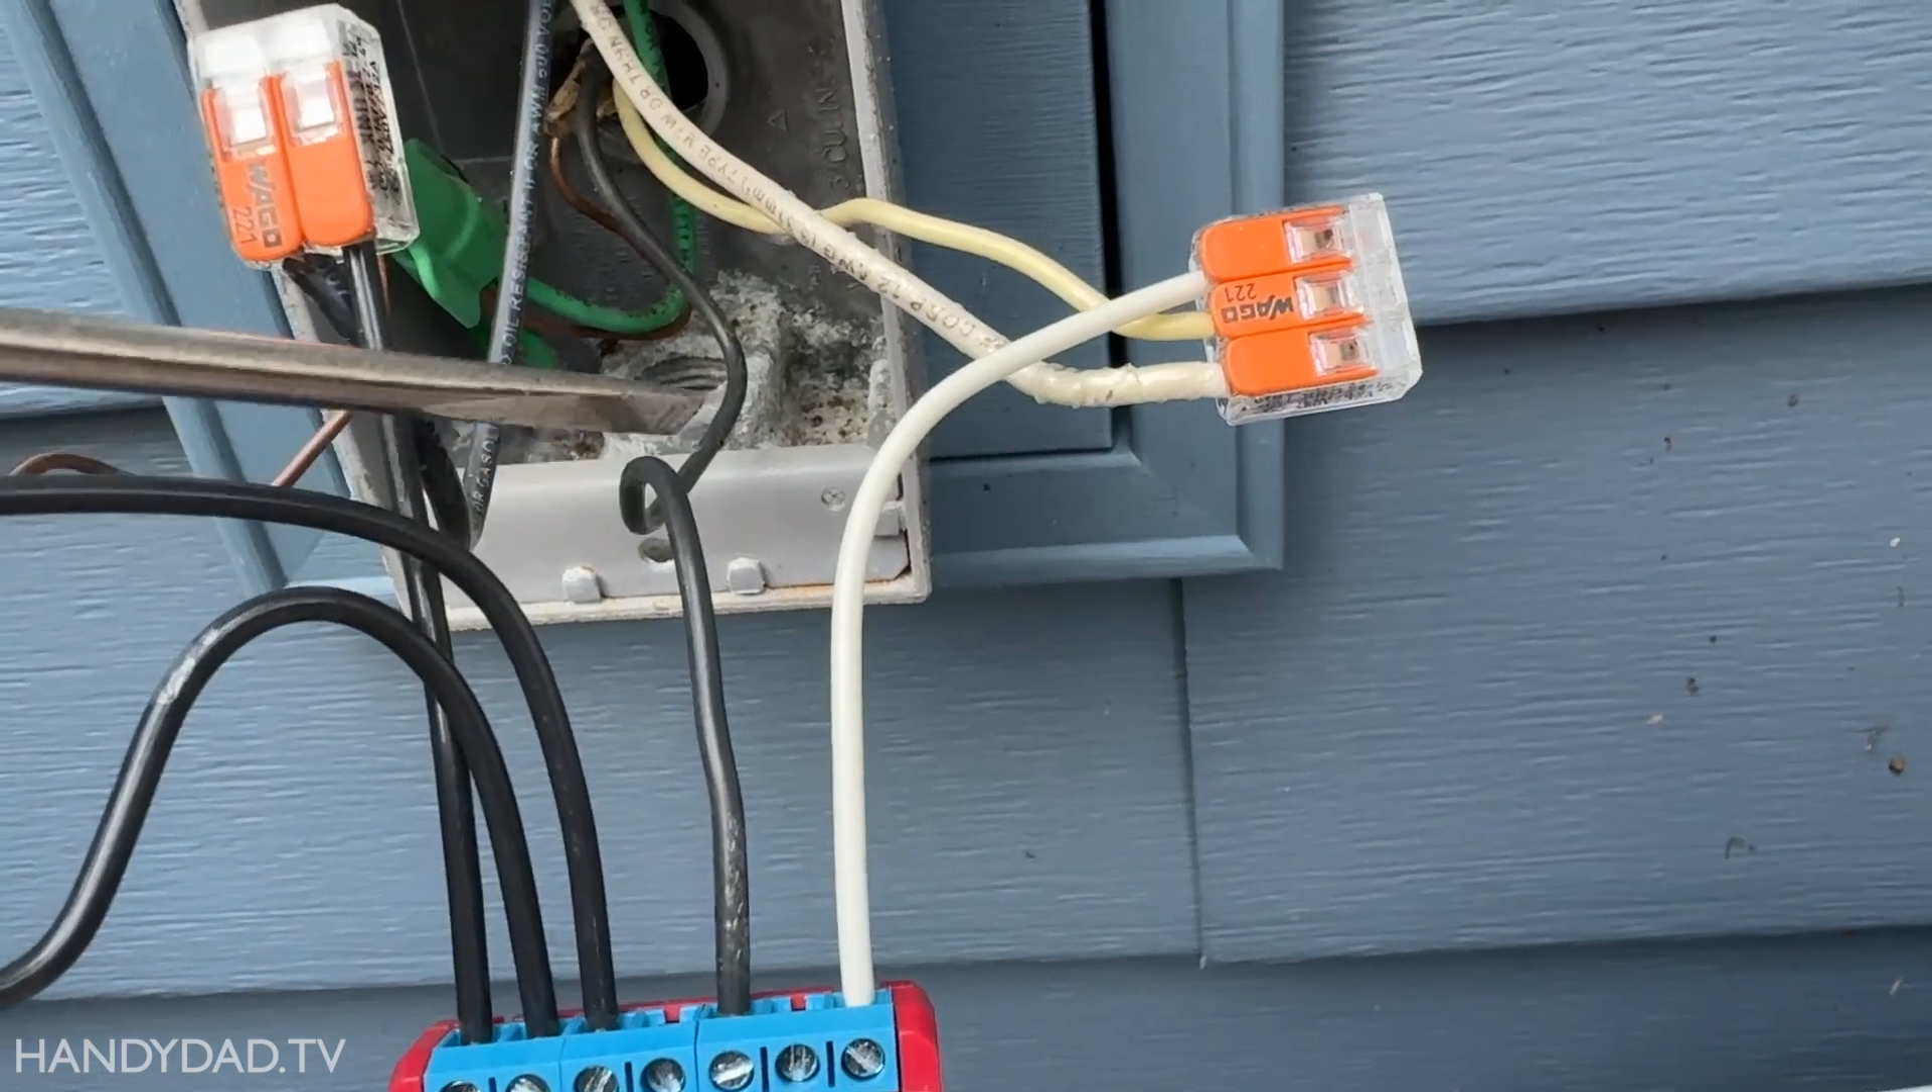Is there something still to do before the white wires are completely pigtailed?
No.